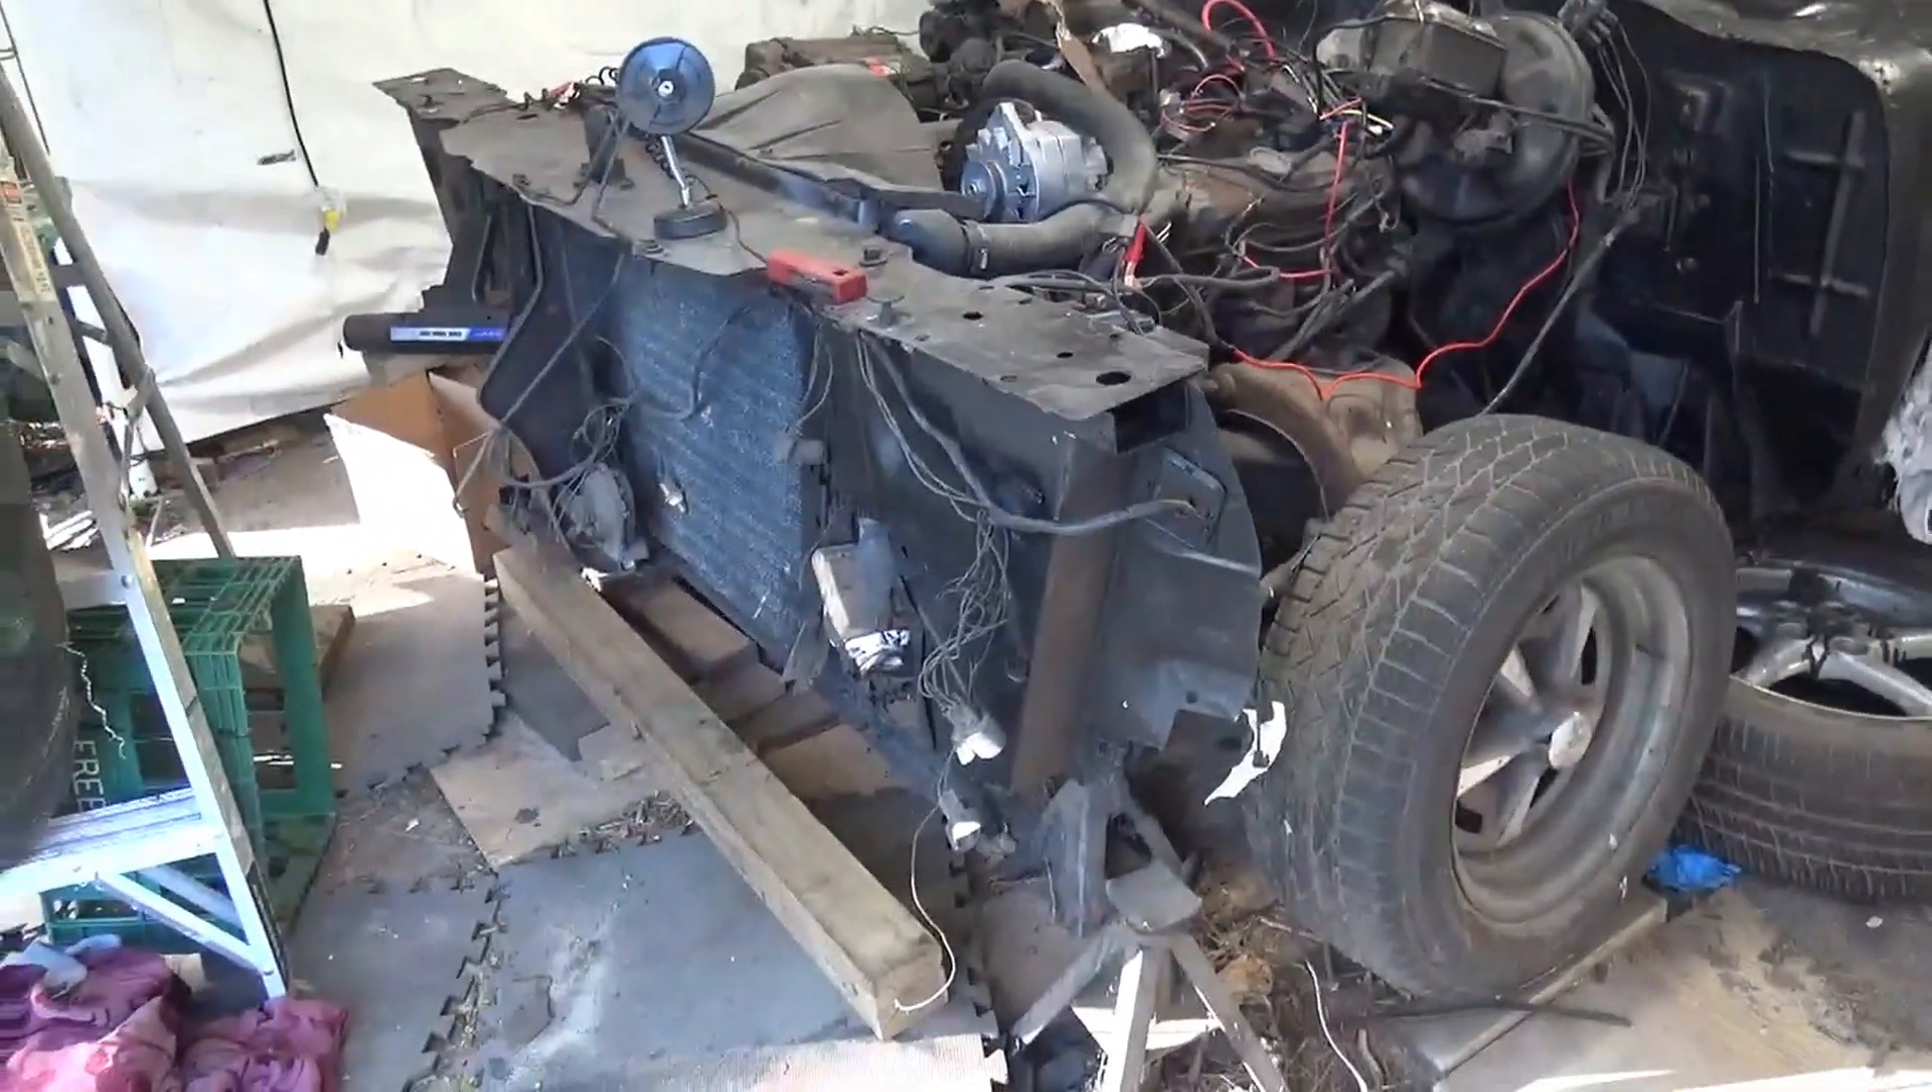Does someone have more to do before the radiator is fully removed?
Yes.